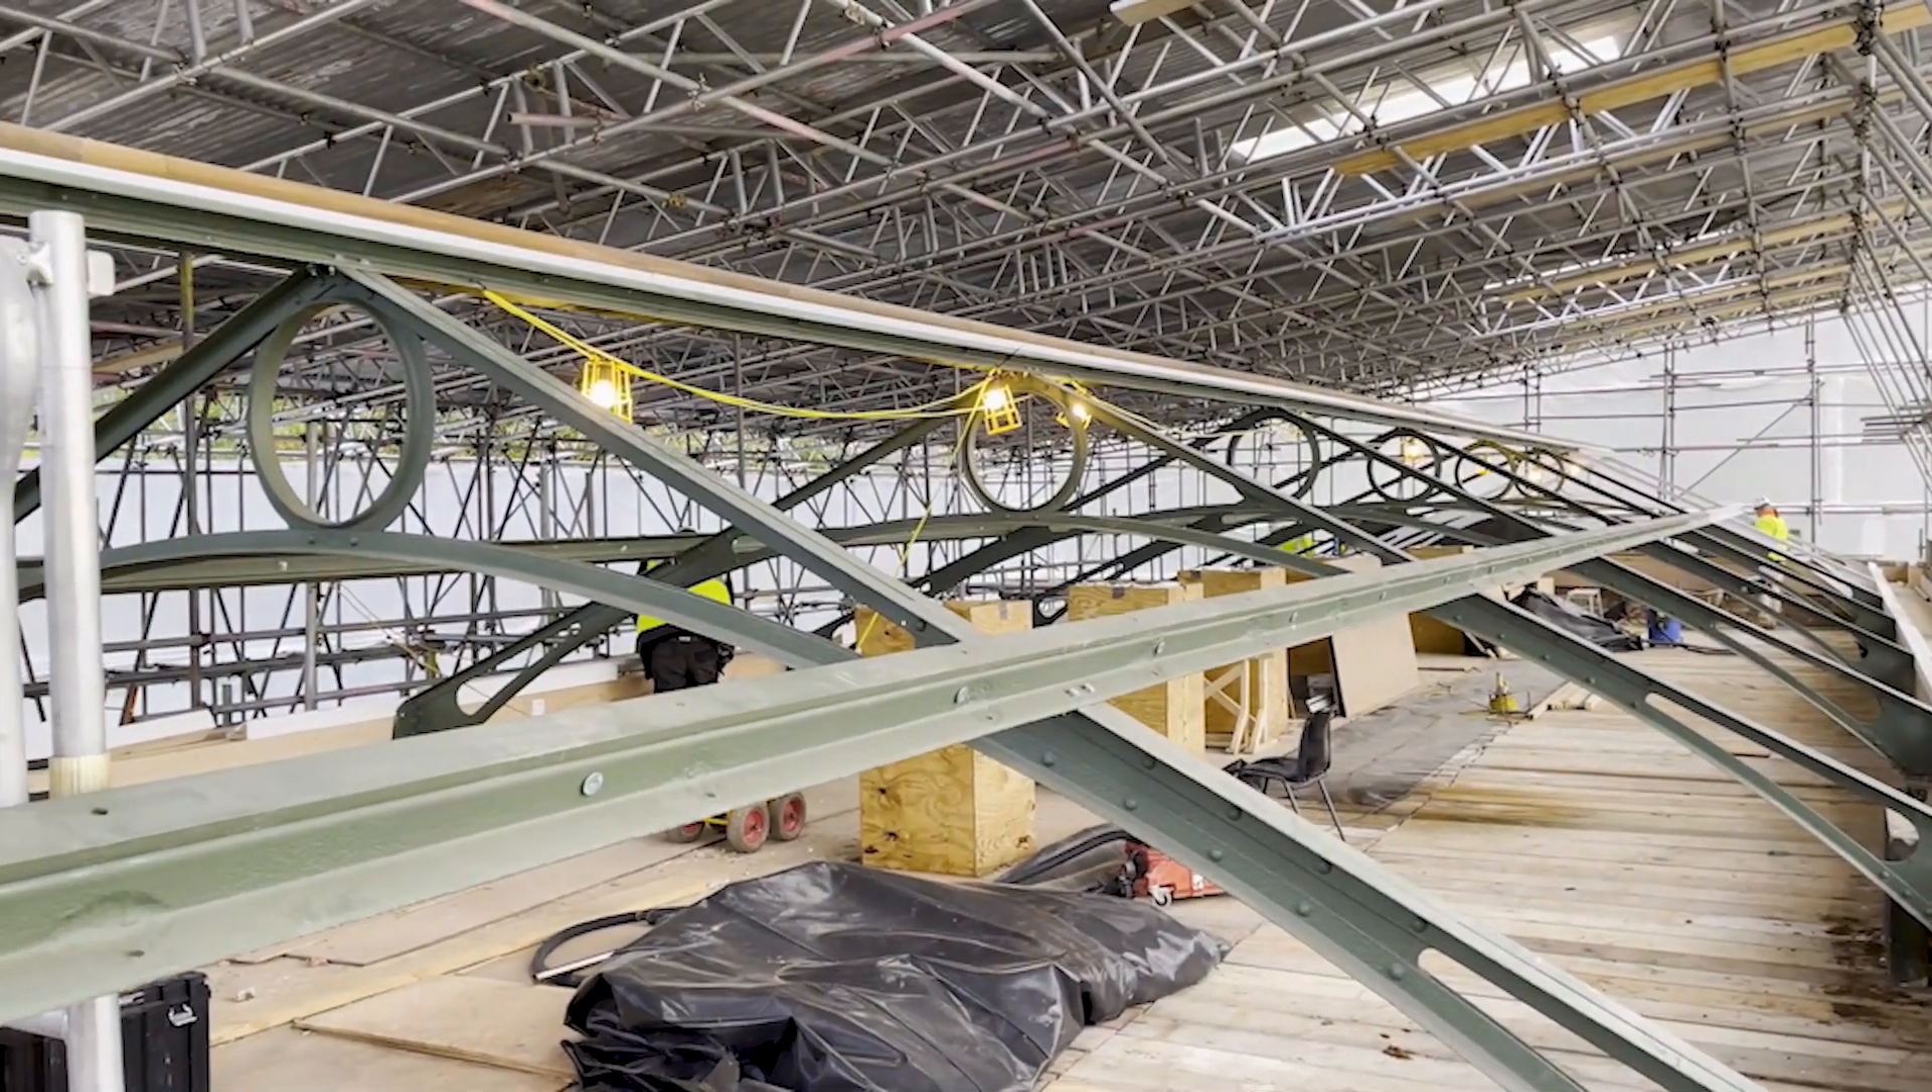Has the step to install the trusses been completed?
Yes.